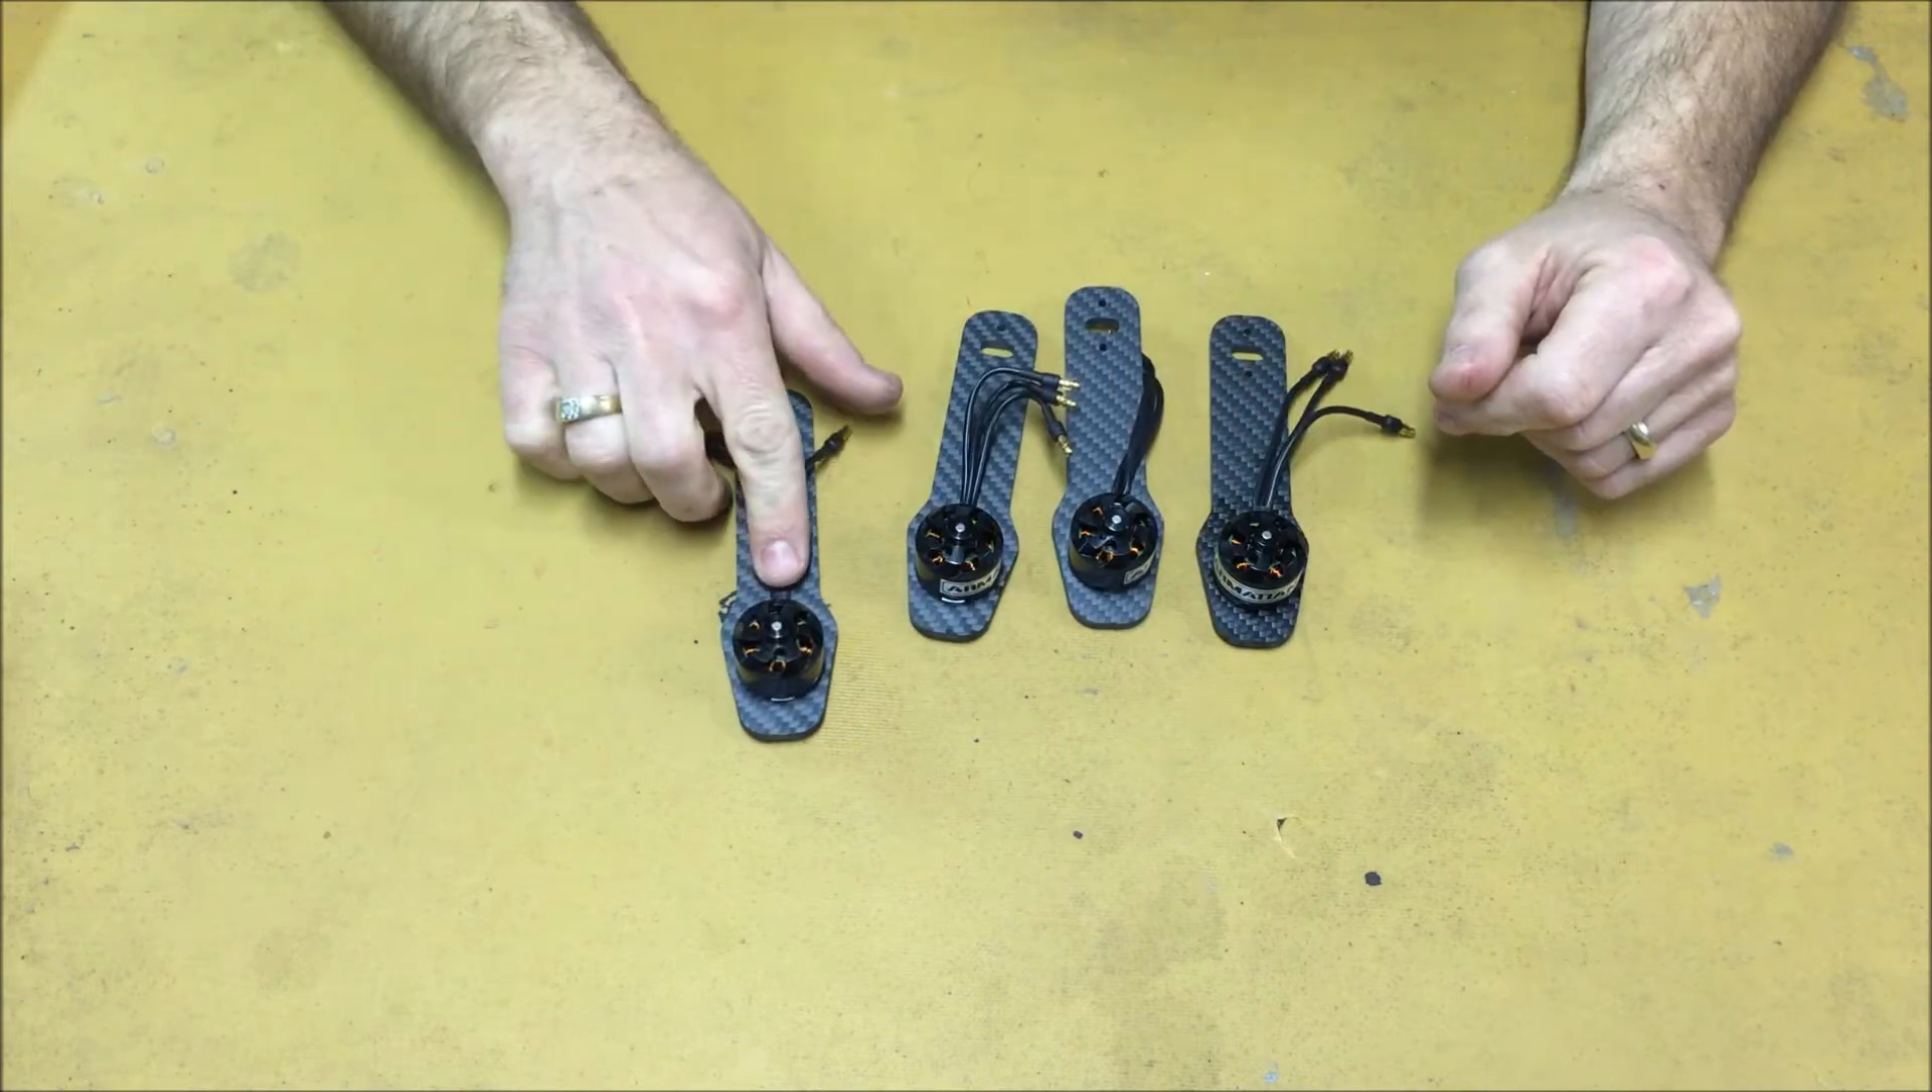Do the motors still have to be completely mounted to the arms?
No.